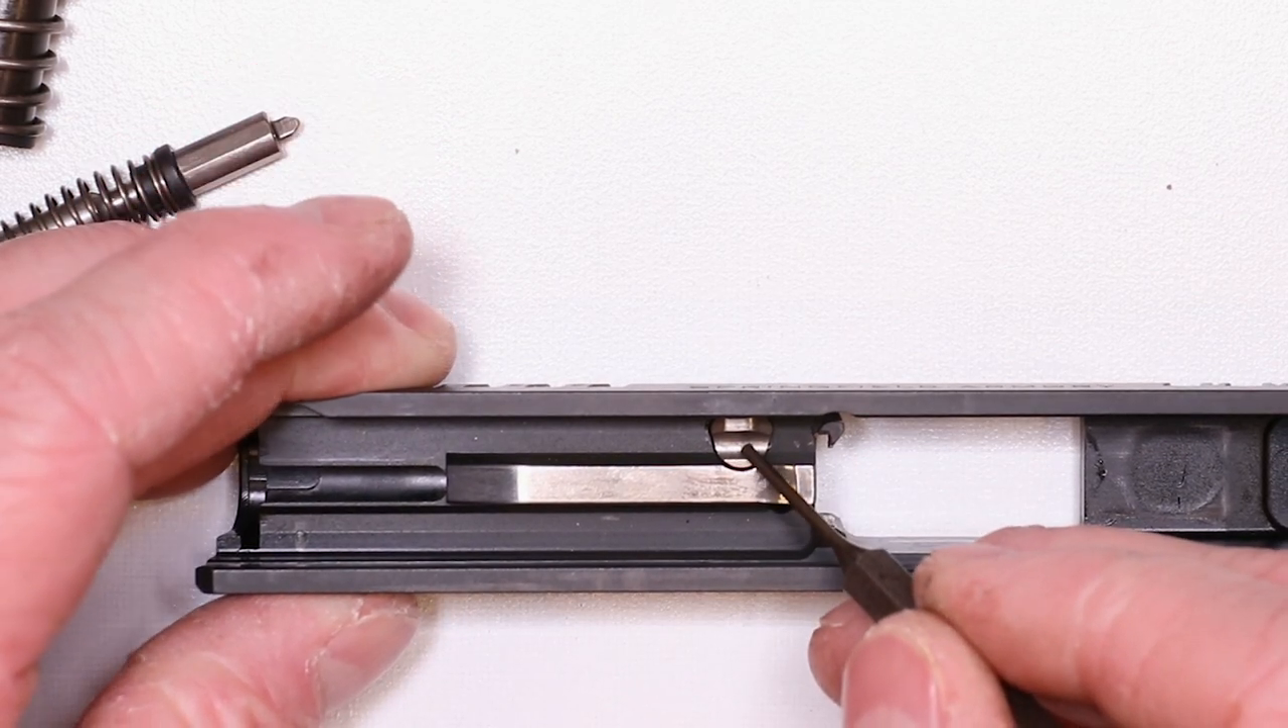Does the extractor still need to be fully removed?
Yes.